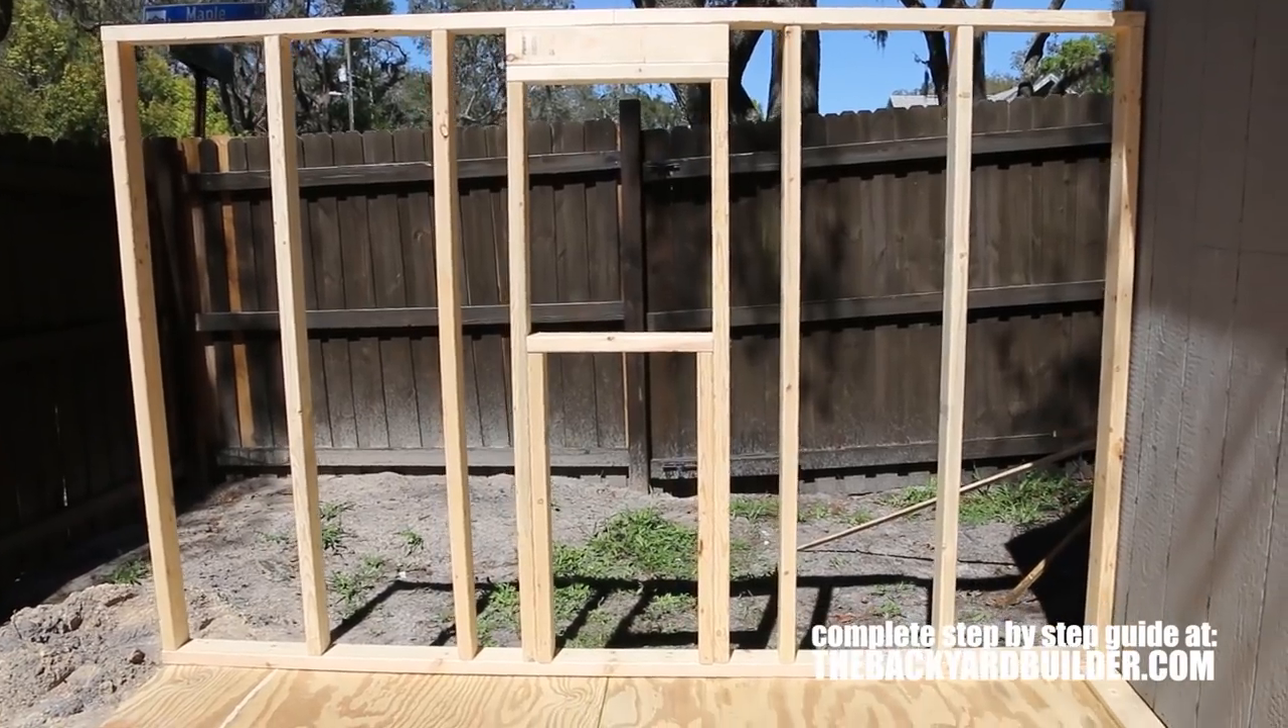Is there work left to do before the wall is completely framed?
No.